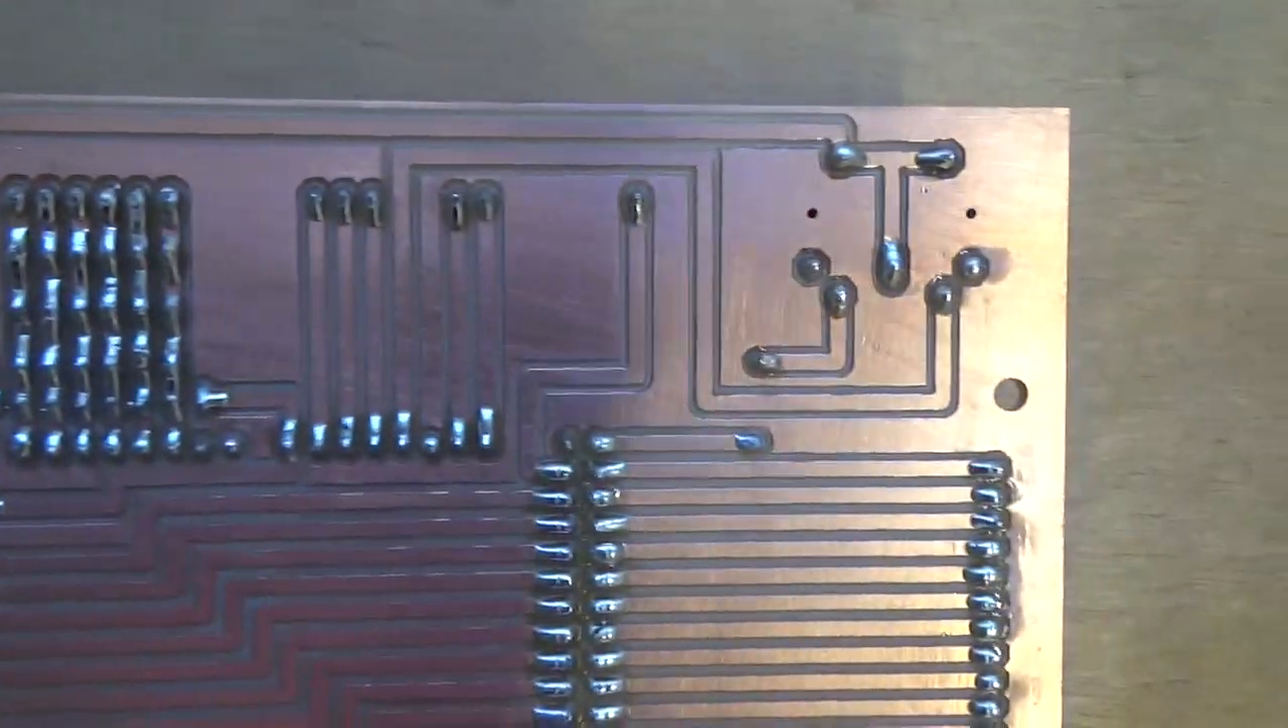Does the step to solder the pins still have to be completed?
No.